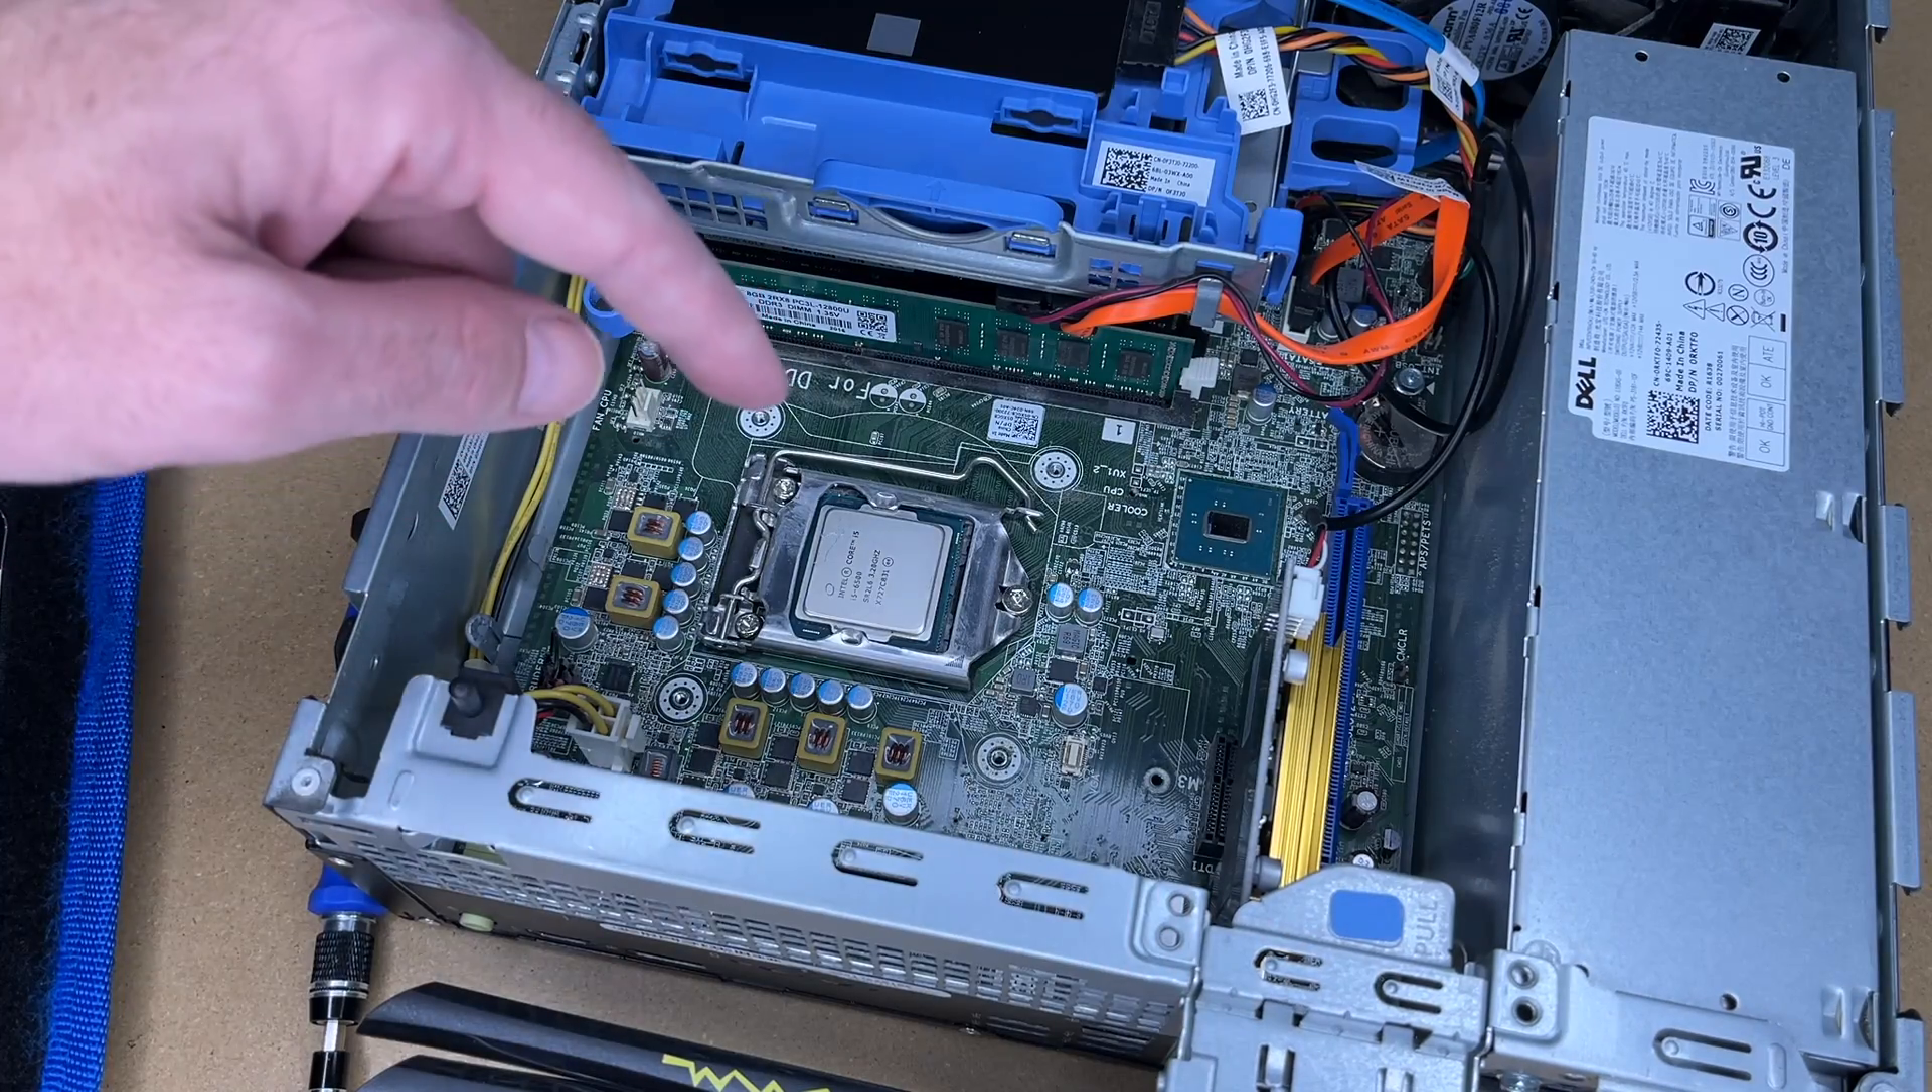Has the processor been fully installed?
Yes.